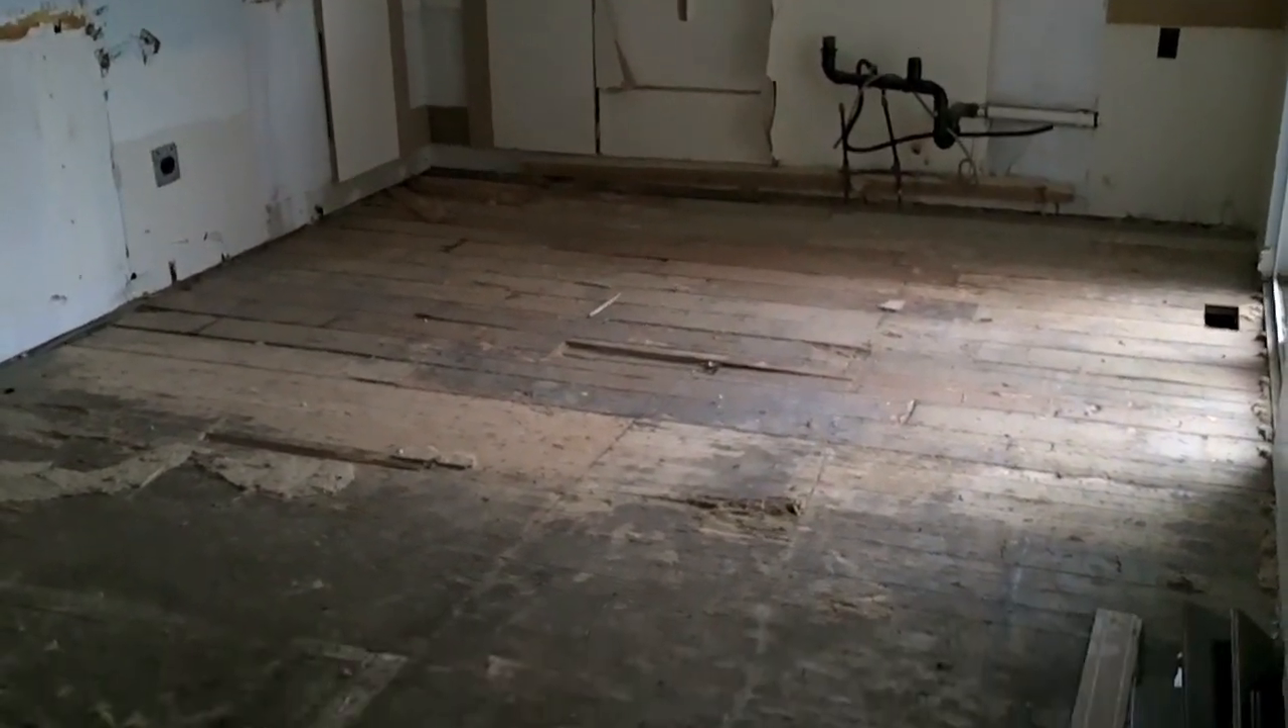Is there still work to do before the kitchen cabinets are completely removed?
No.